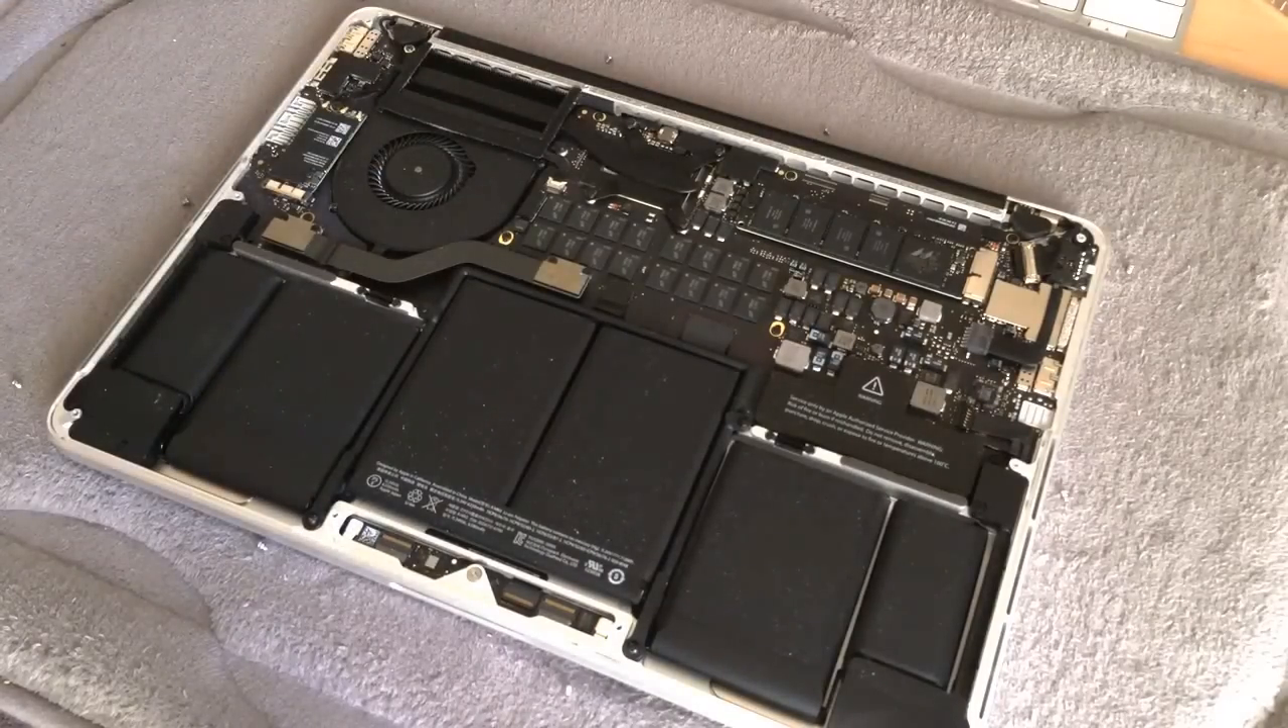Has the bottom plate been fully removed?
Yes.